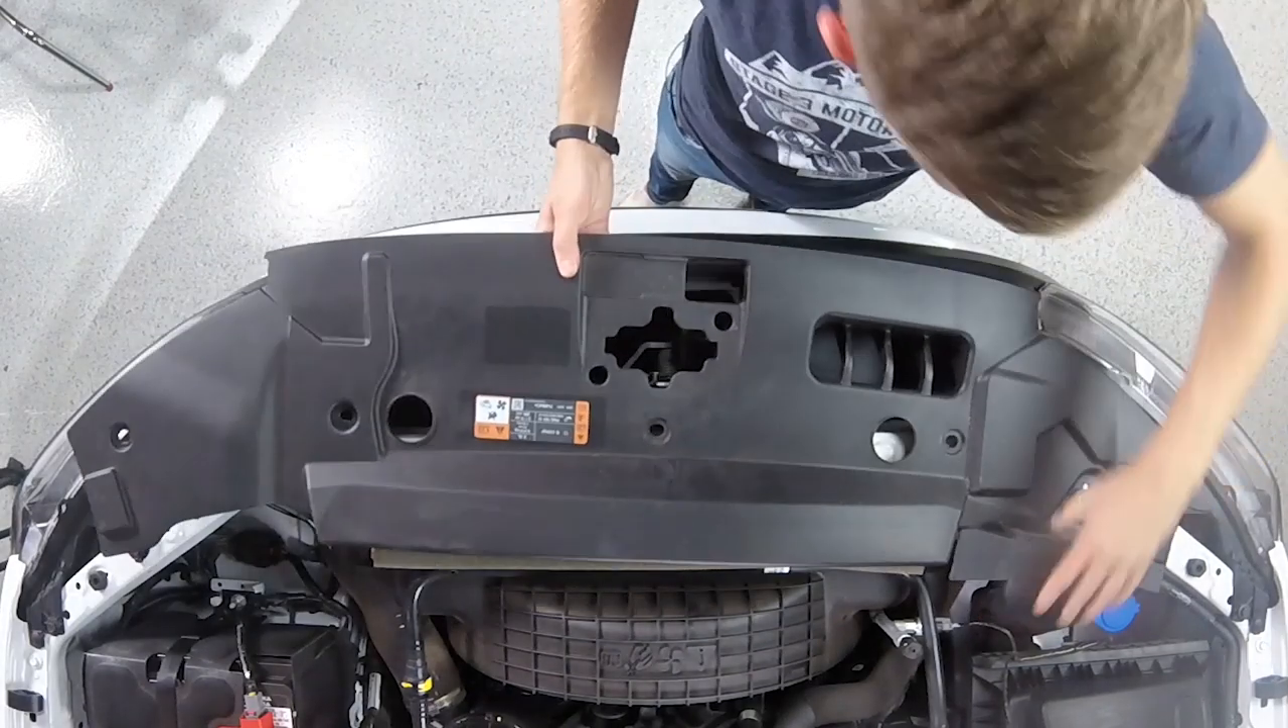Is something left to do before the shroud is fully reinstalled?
Yes.